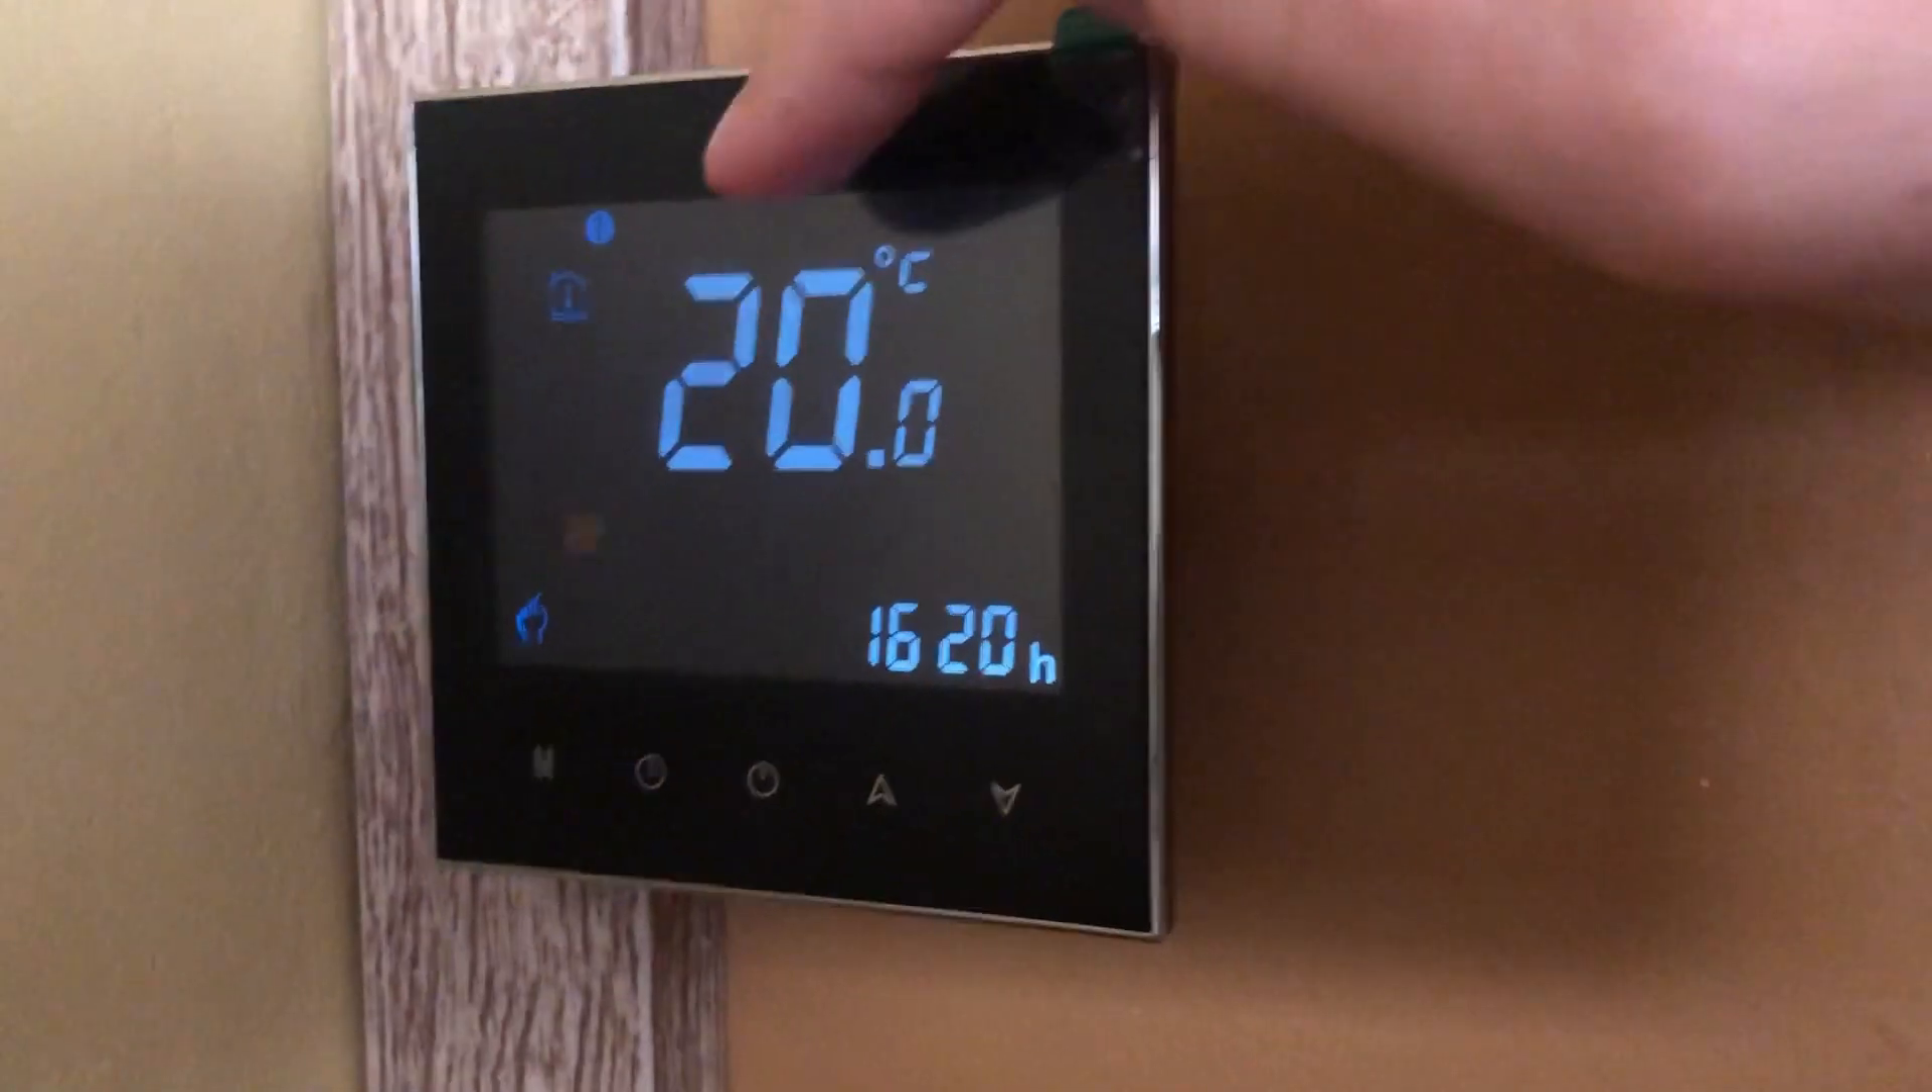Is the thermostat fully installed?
Yes.